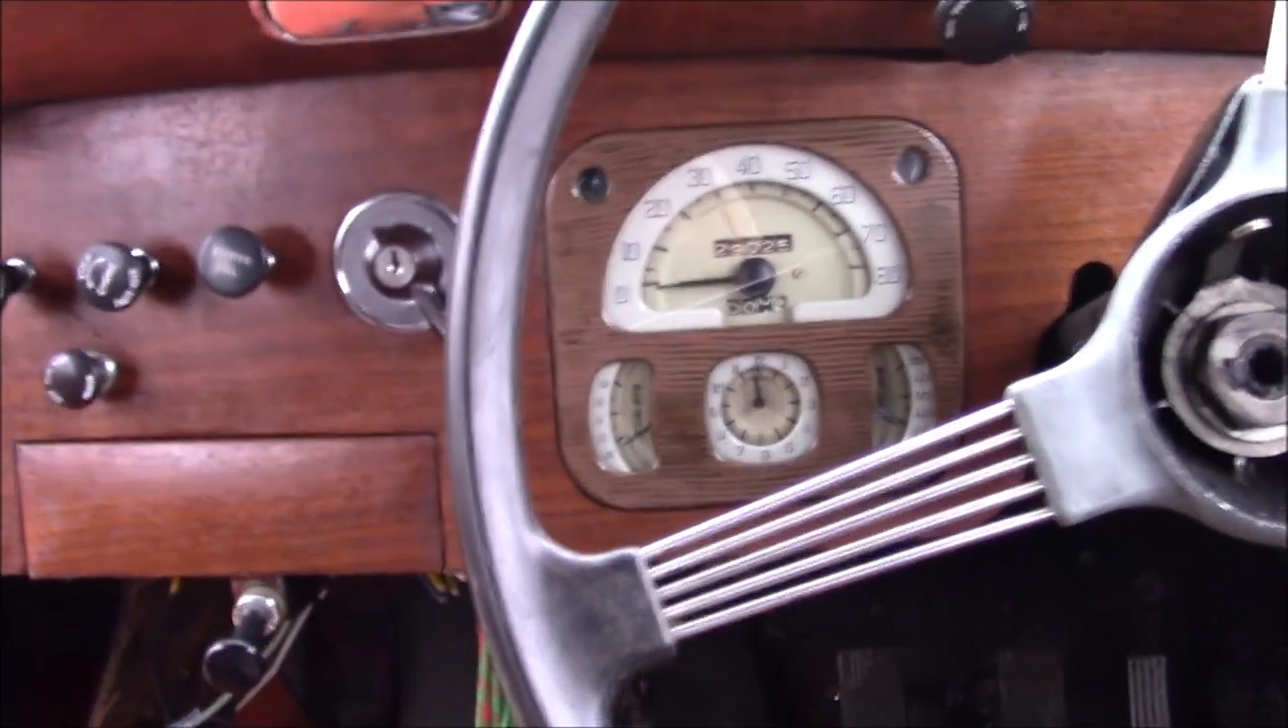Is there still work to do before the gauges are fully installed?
No.